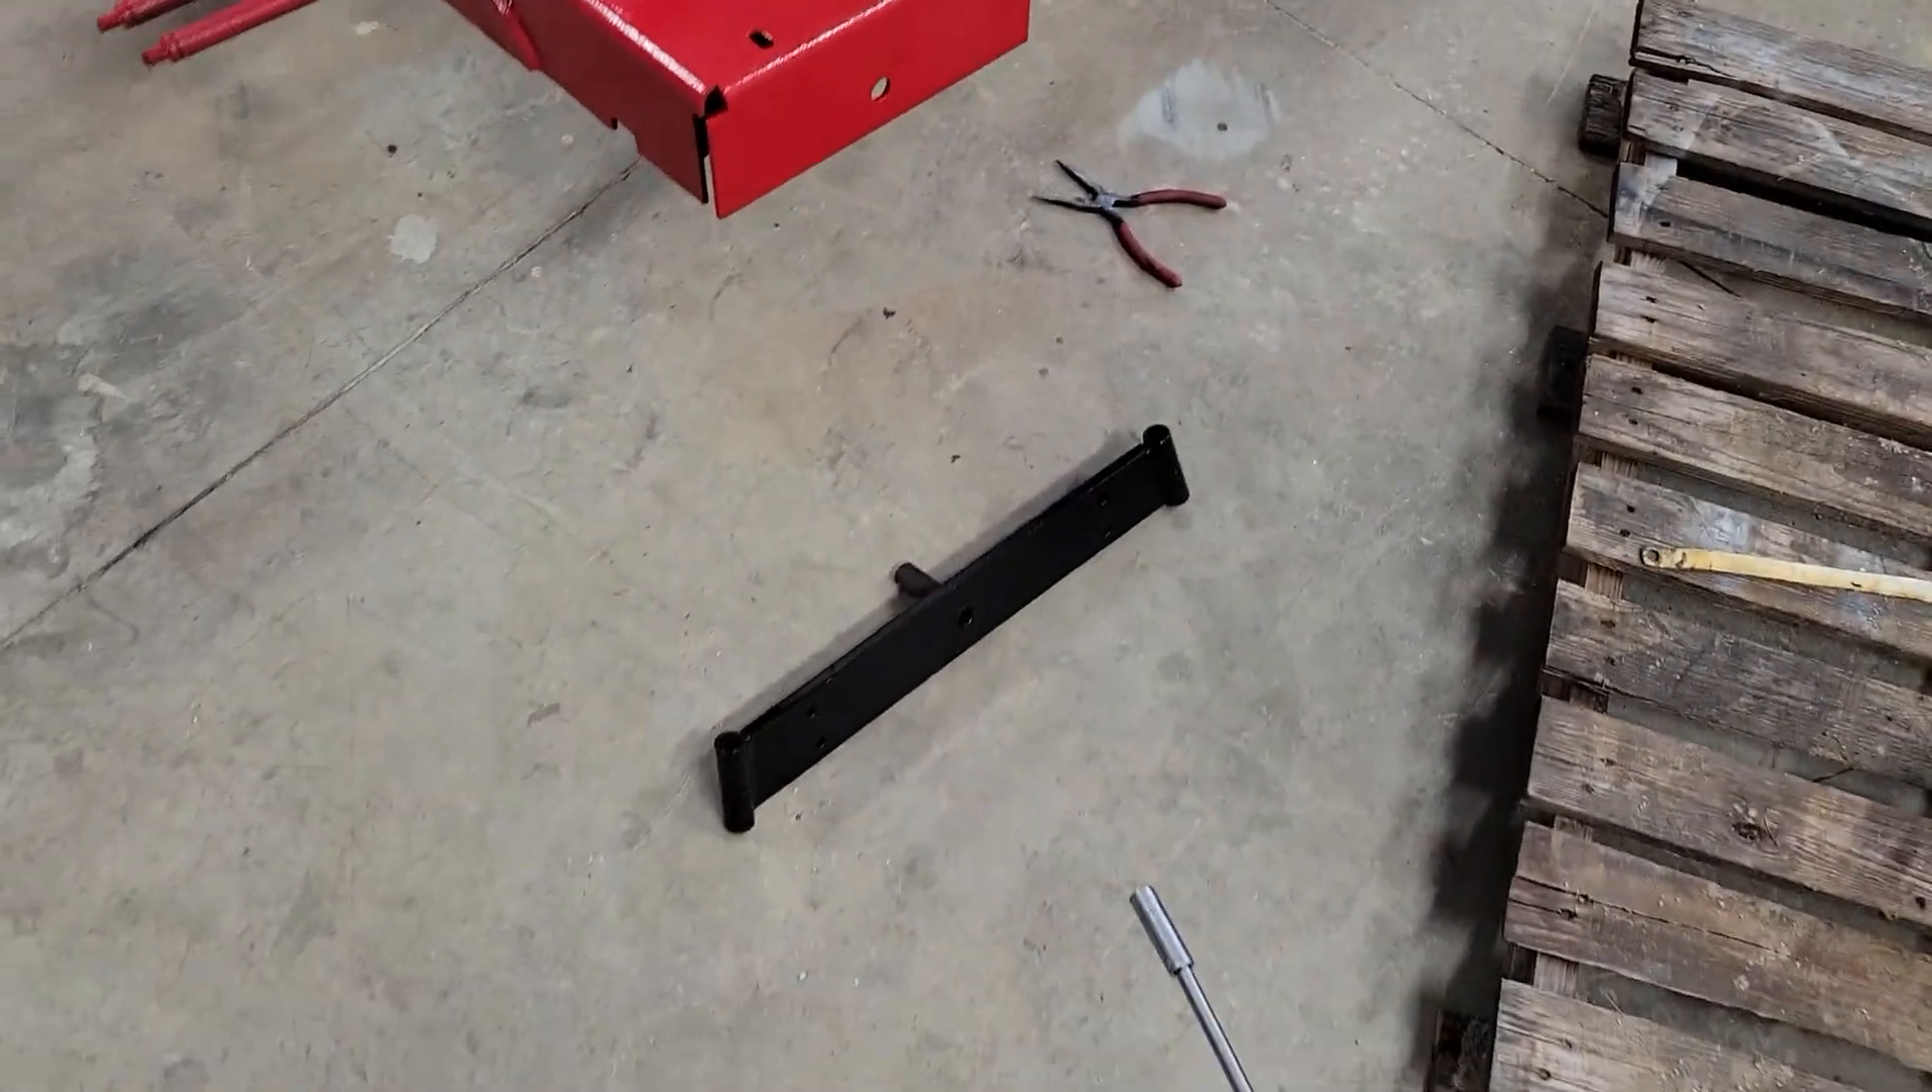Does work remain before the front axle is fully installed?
Yes.